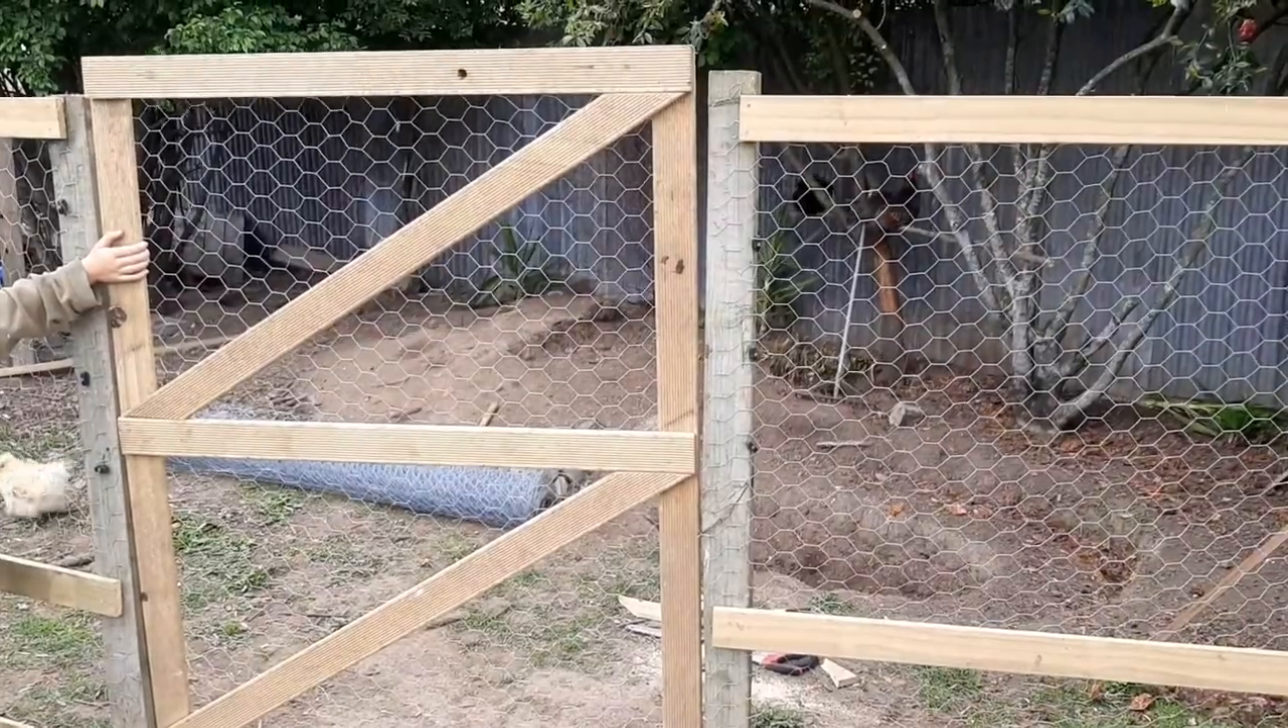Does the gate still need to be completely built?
No.